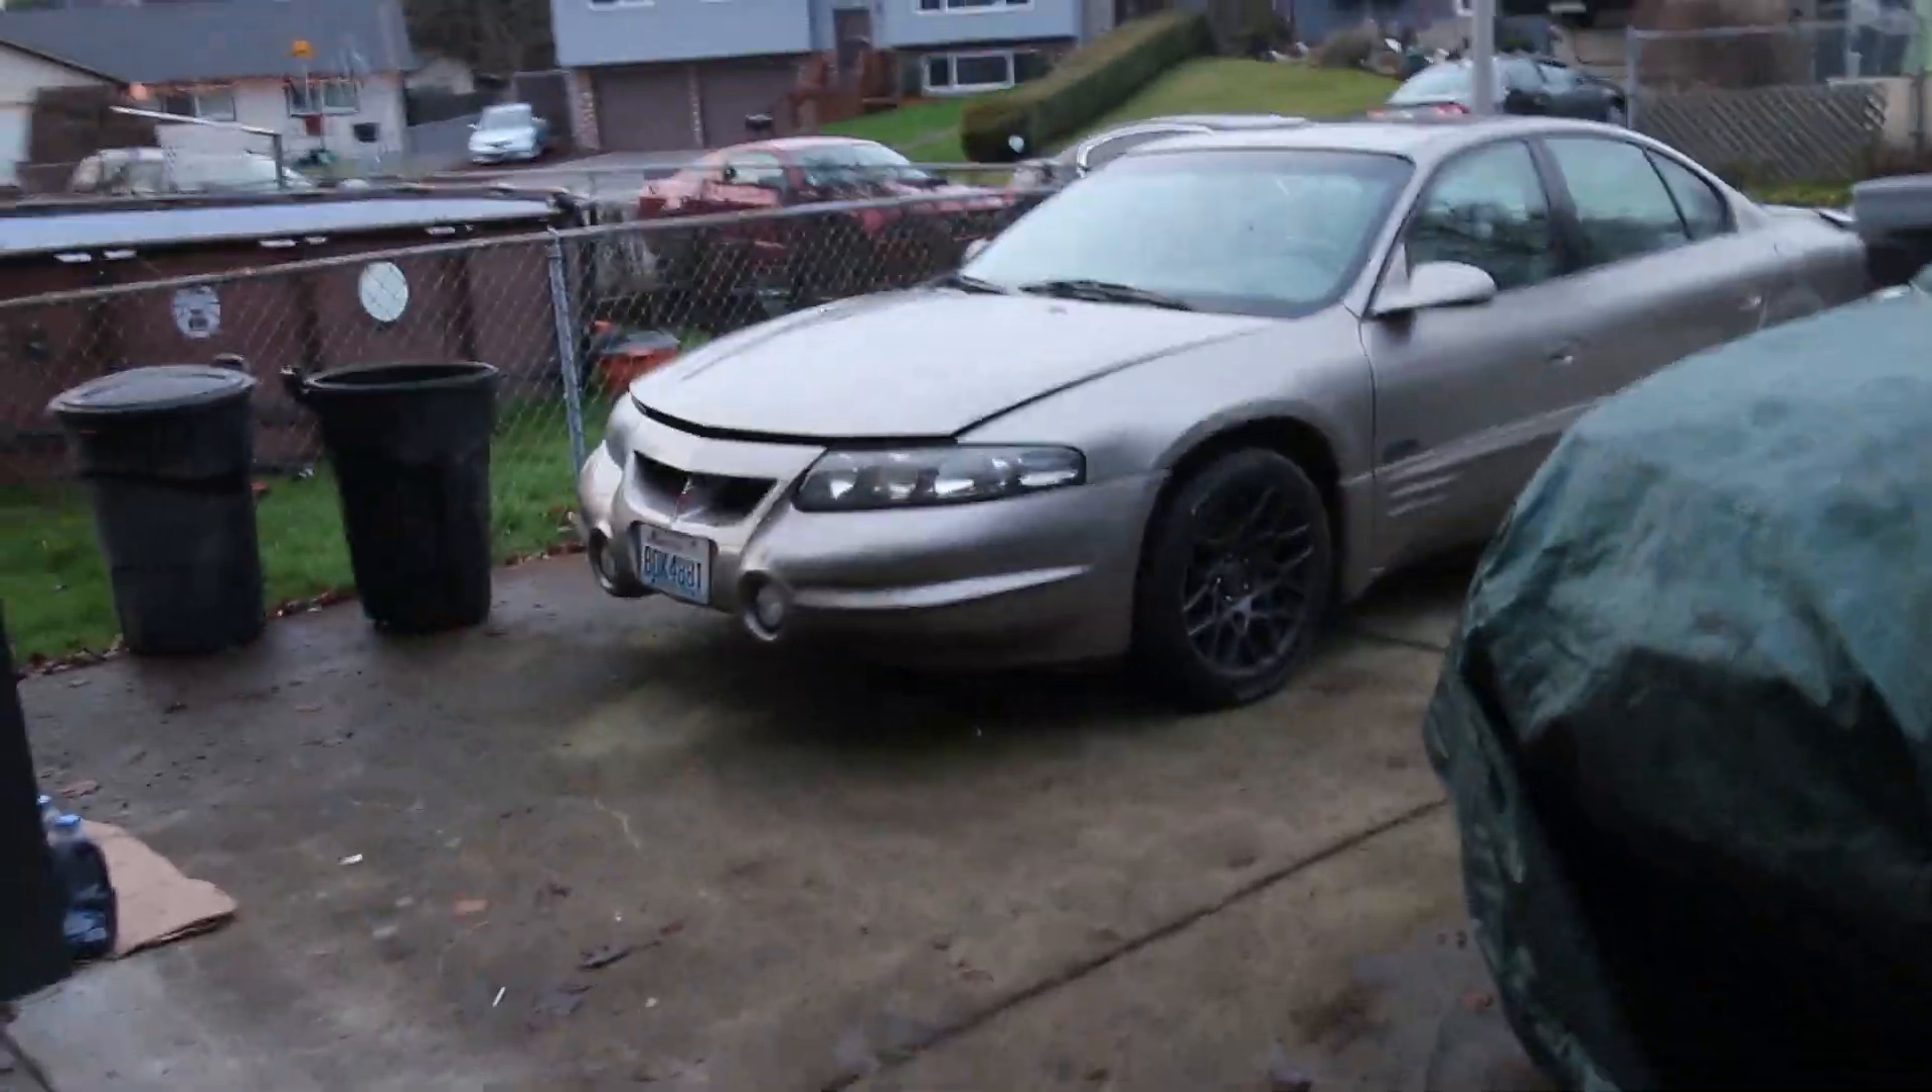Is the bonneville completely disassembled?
No.